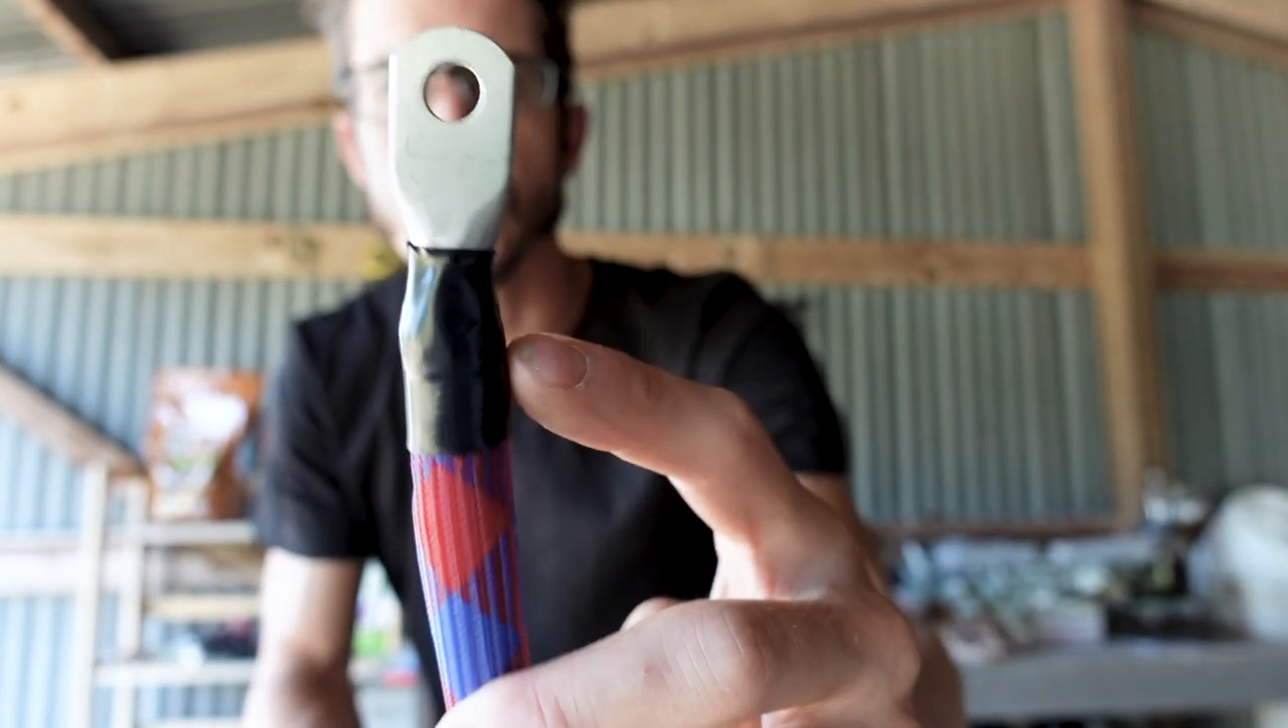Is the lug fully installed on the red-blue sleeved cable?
Yes.